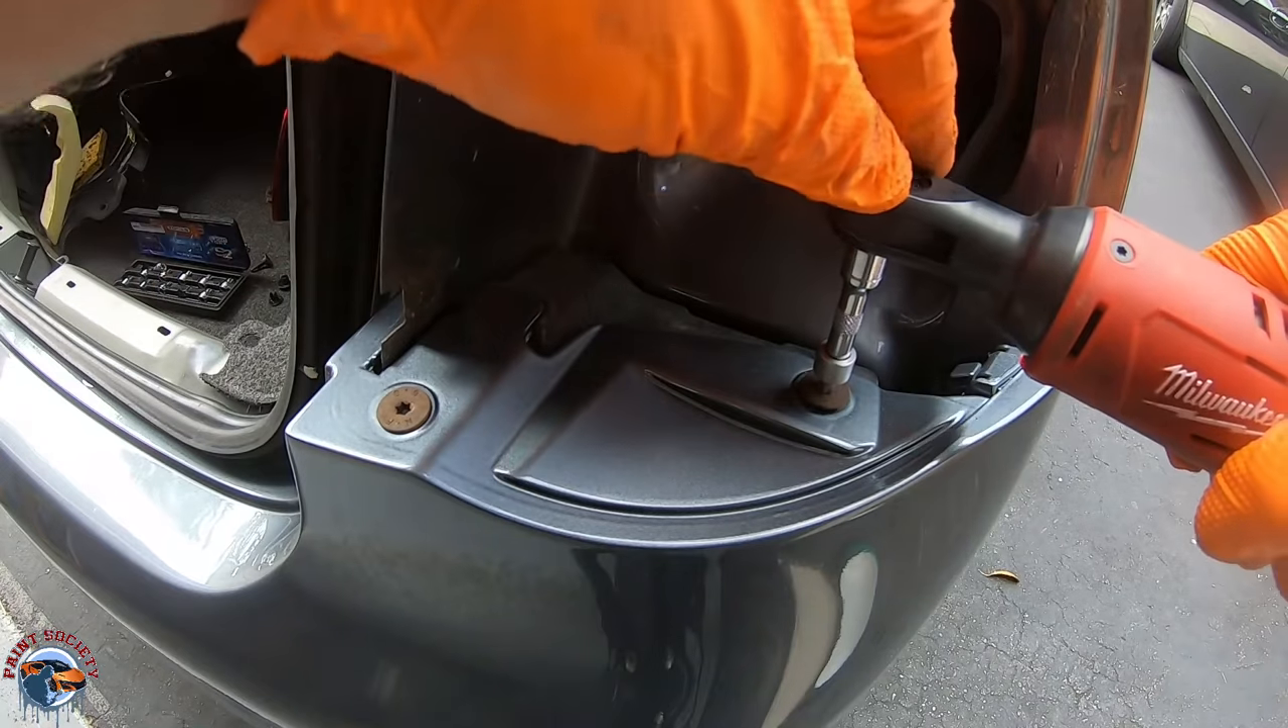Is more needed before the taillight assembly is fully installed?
Yes.